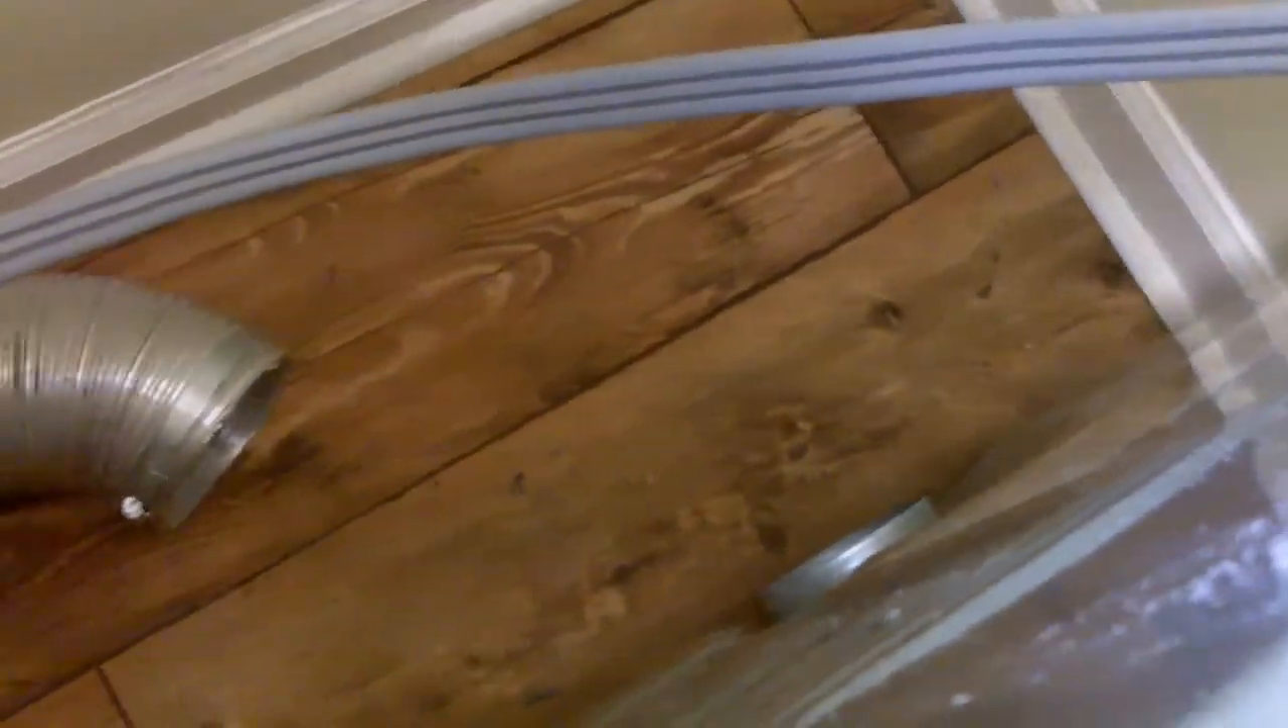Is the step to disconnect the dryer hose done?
Yes.